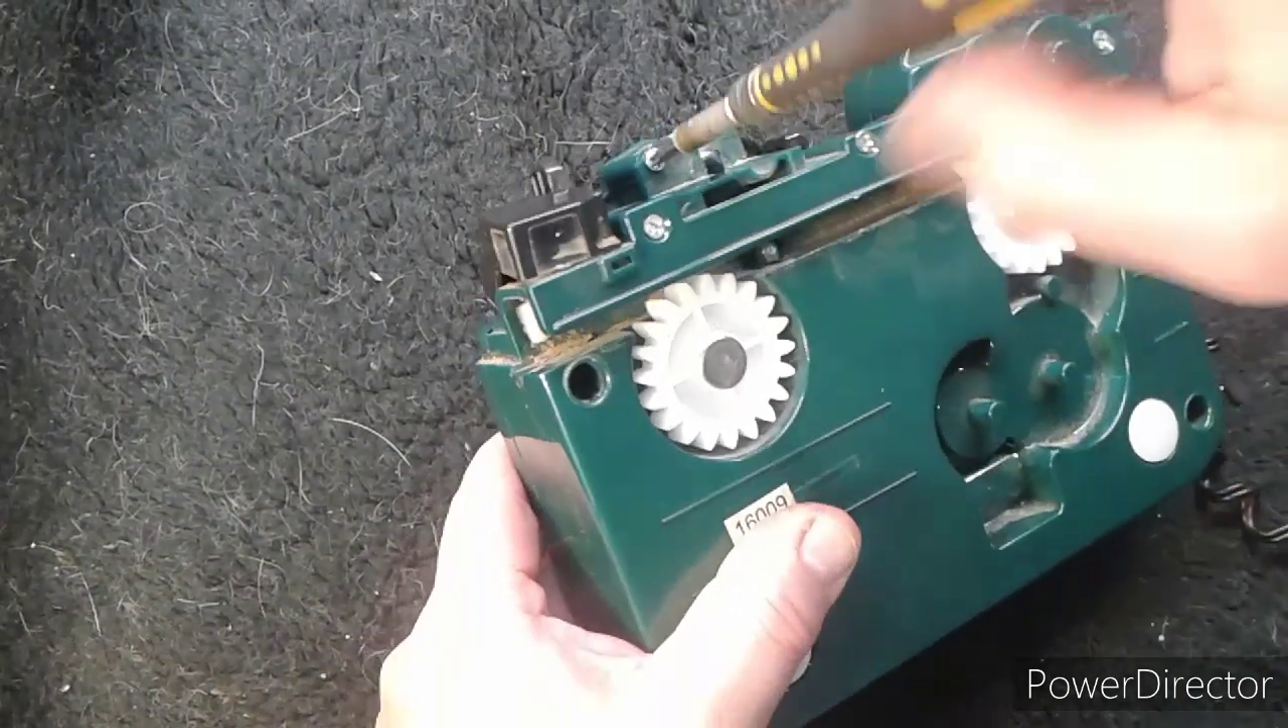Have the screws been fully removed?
No.